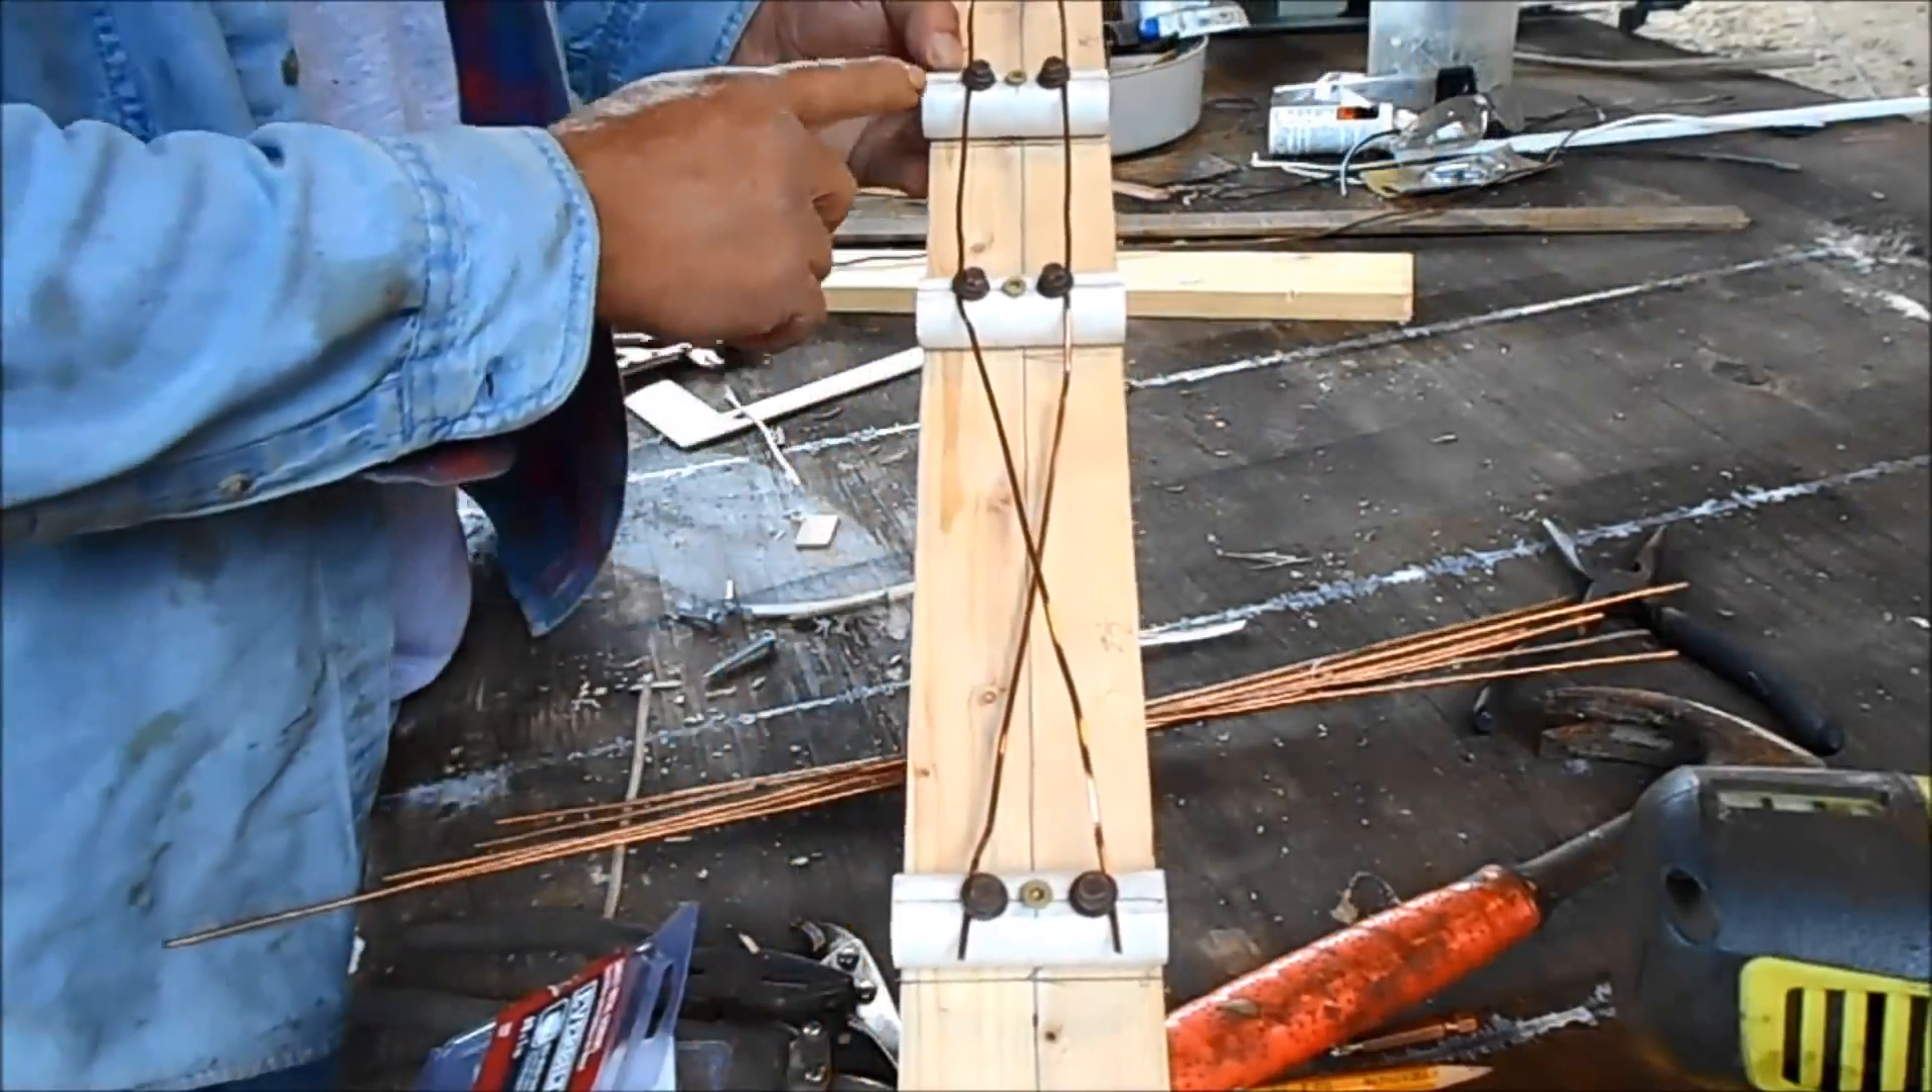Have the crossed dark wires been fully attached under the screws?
Yes.